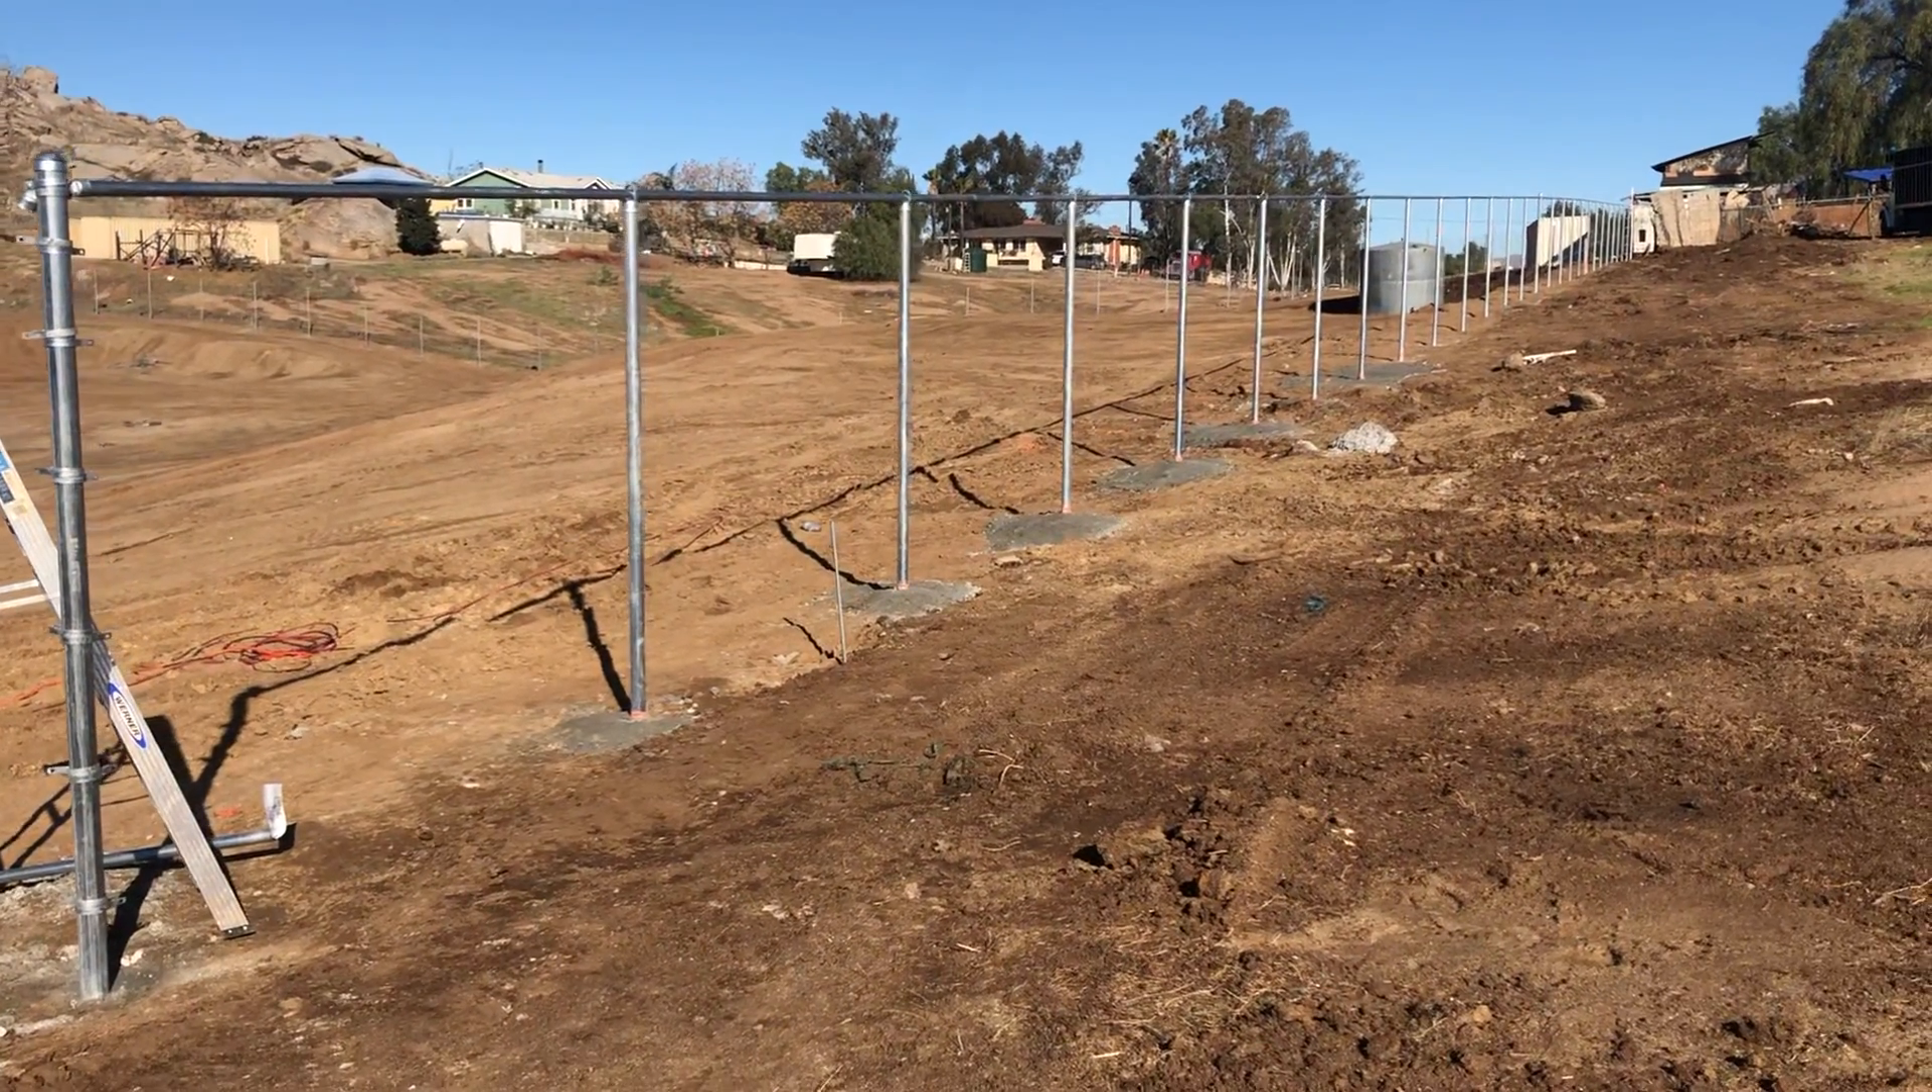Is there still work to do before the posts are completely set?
No.